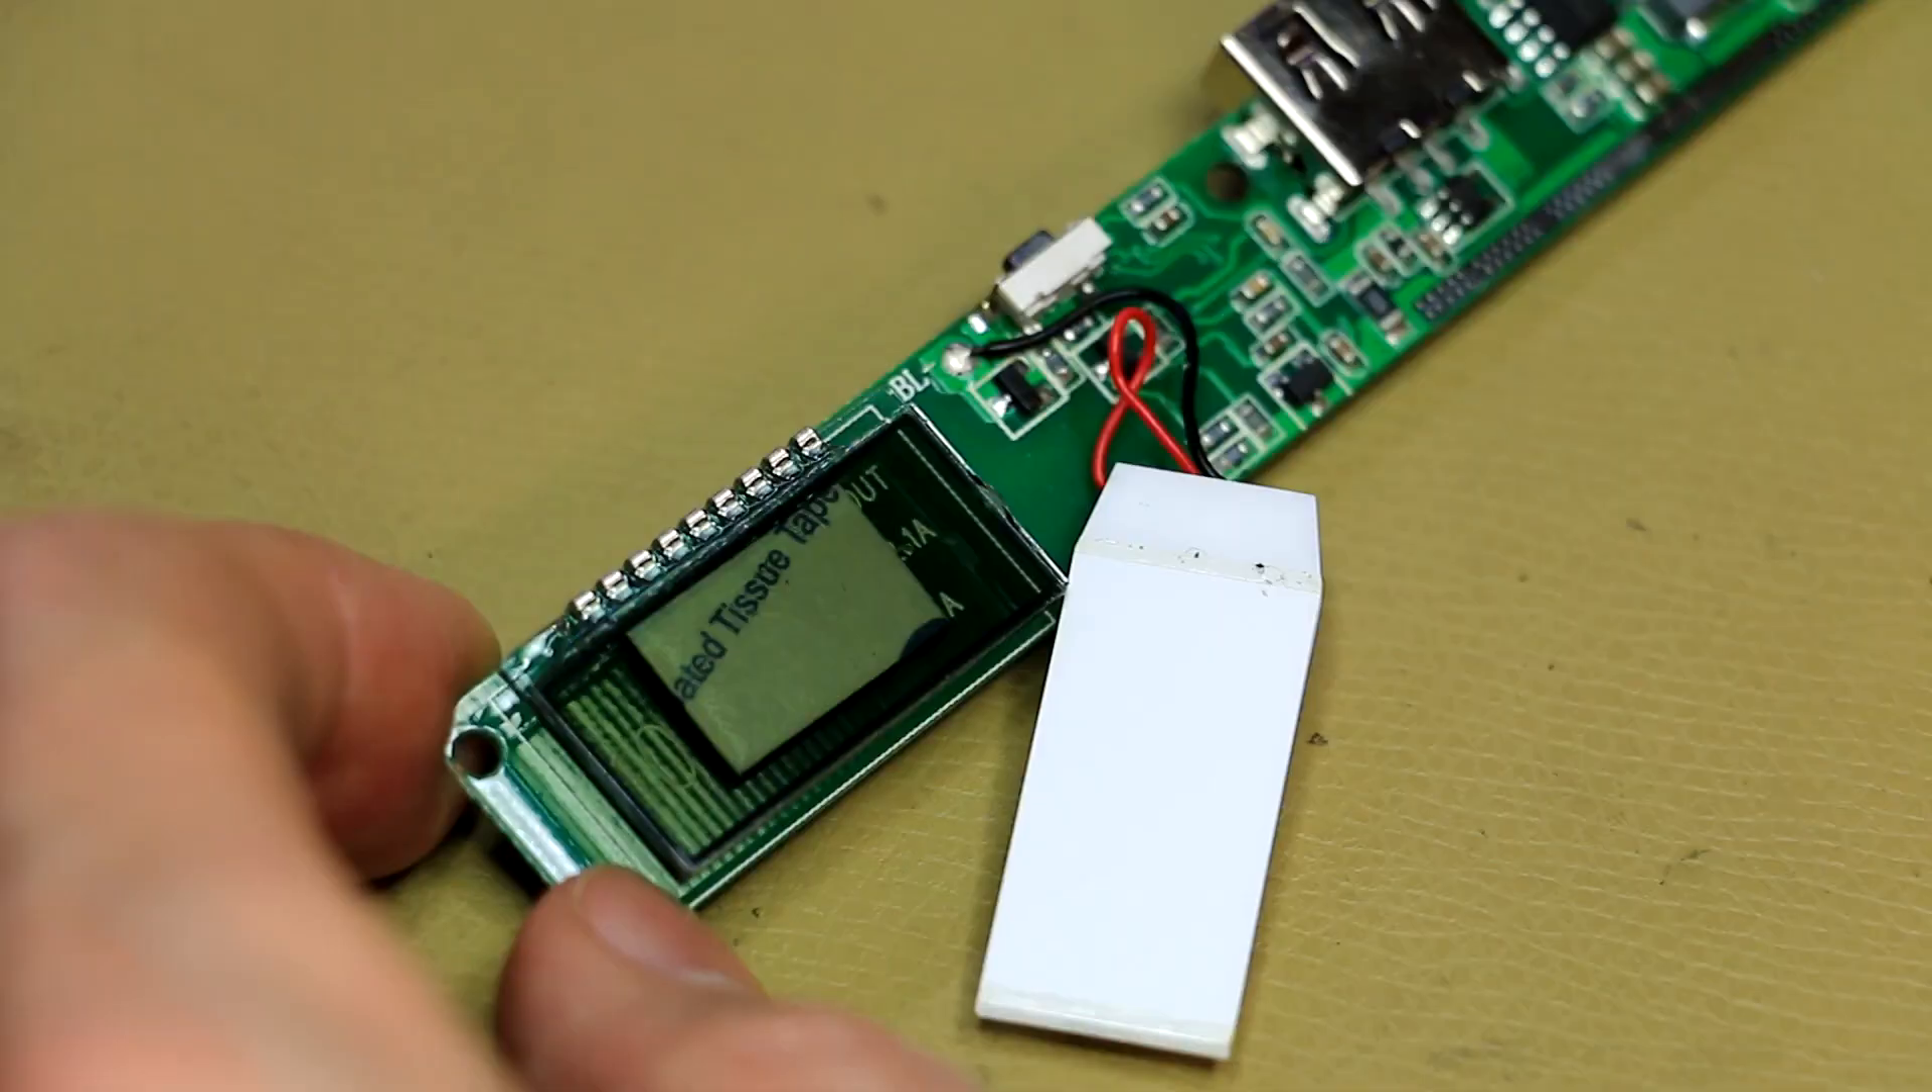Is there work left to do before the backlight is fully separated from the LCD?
No.